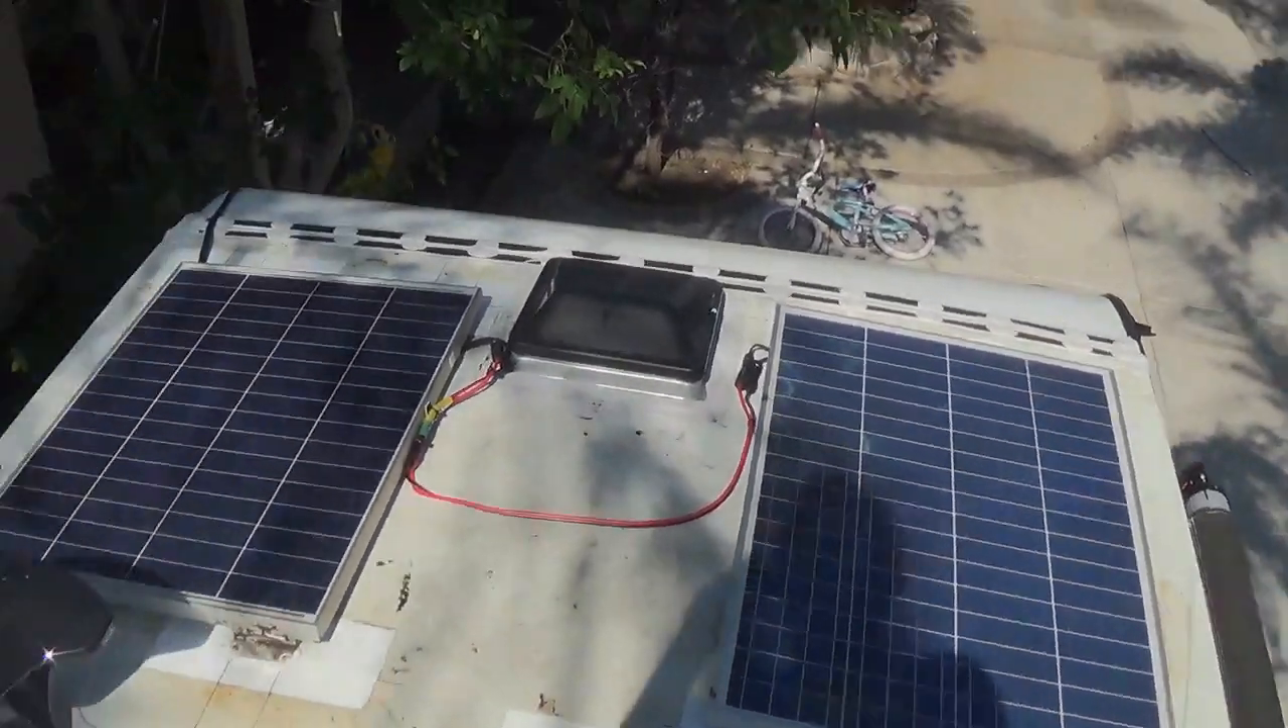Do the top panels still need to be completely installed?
No.